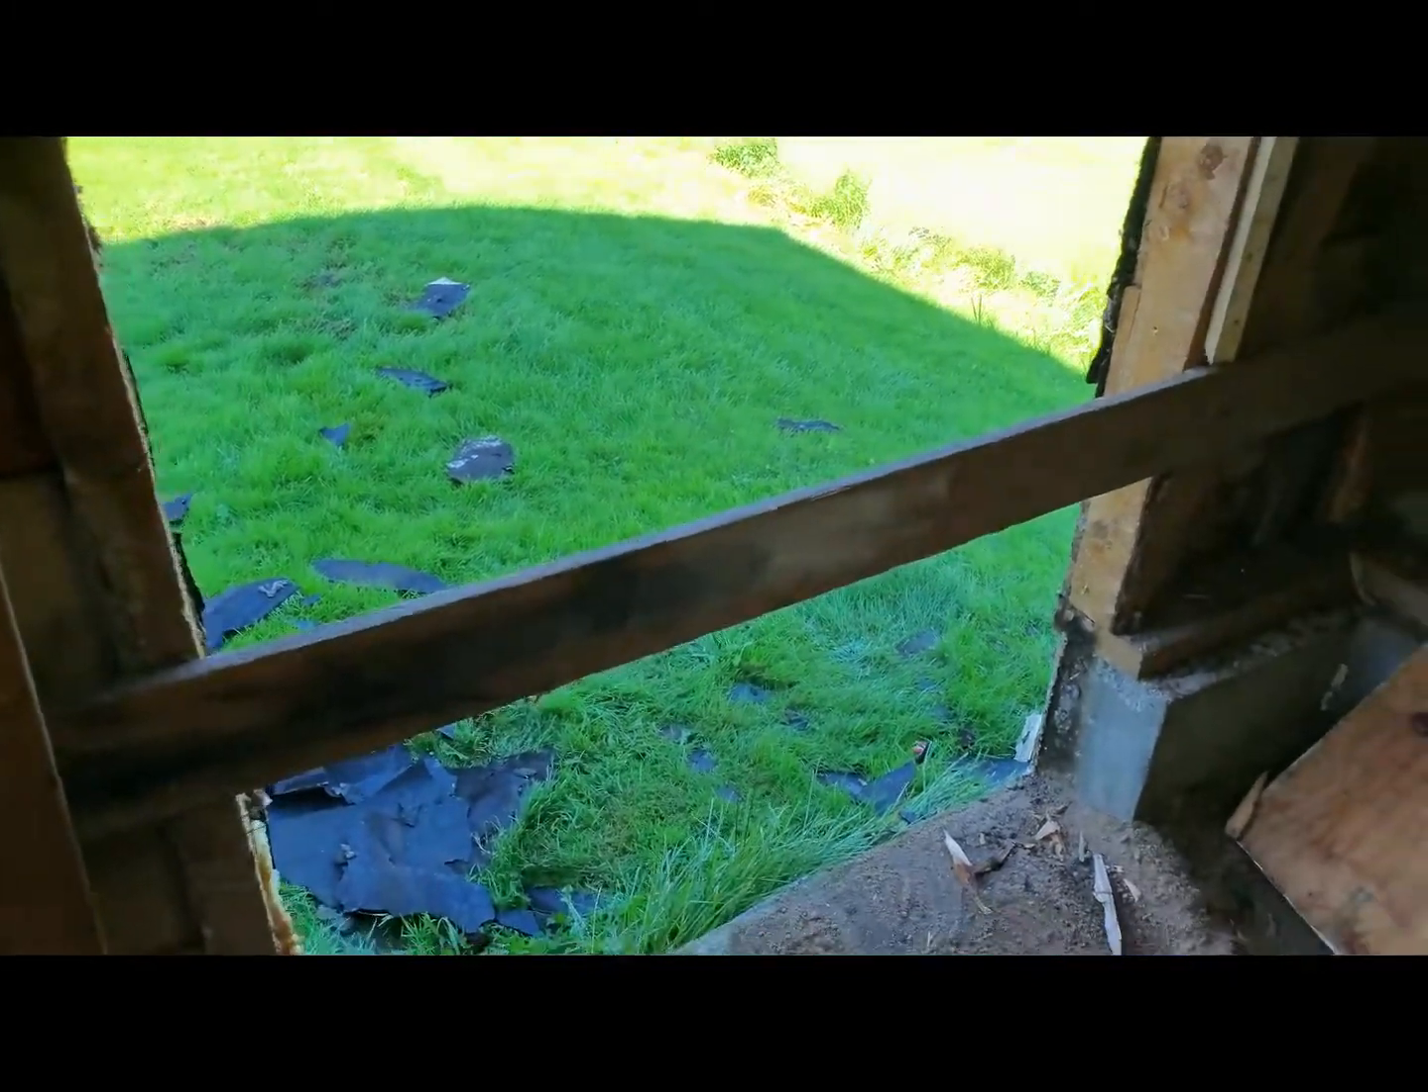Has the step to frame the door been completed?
No.